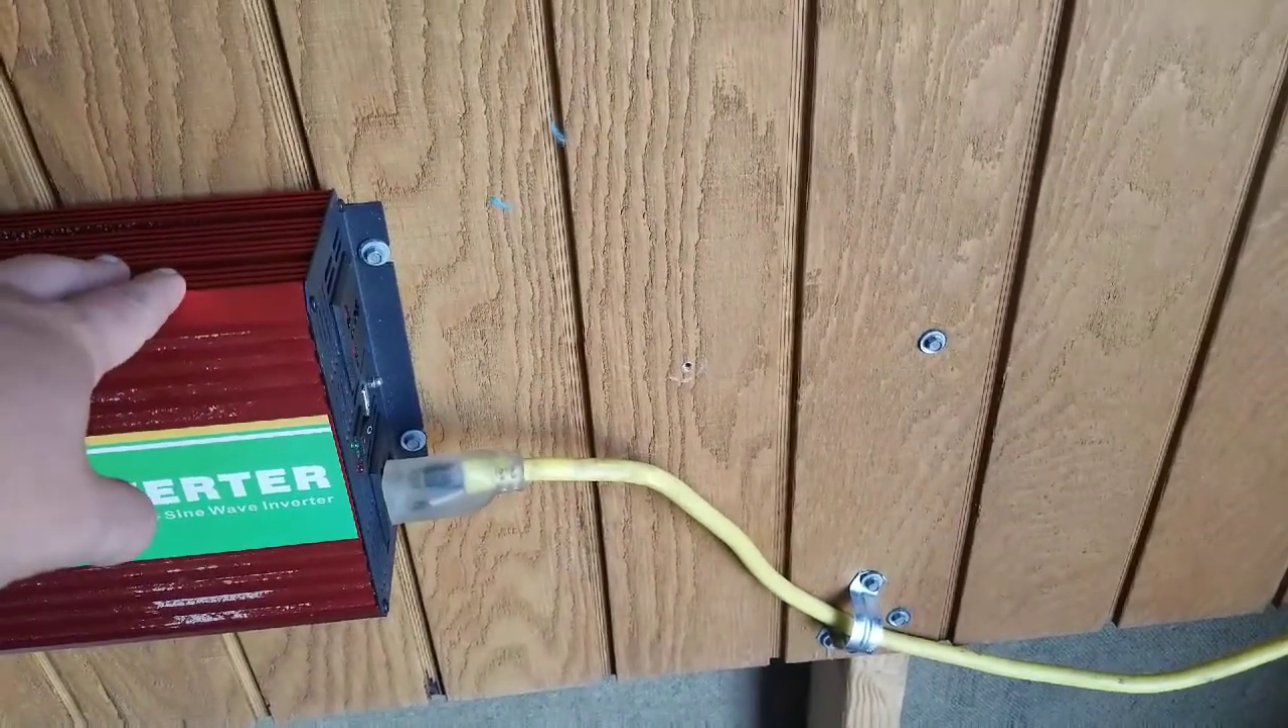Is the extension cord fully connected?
Yes.